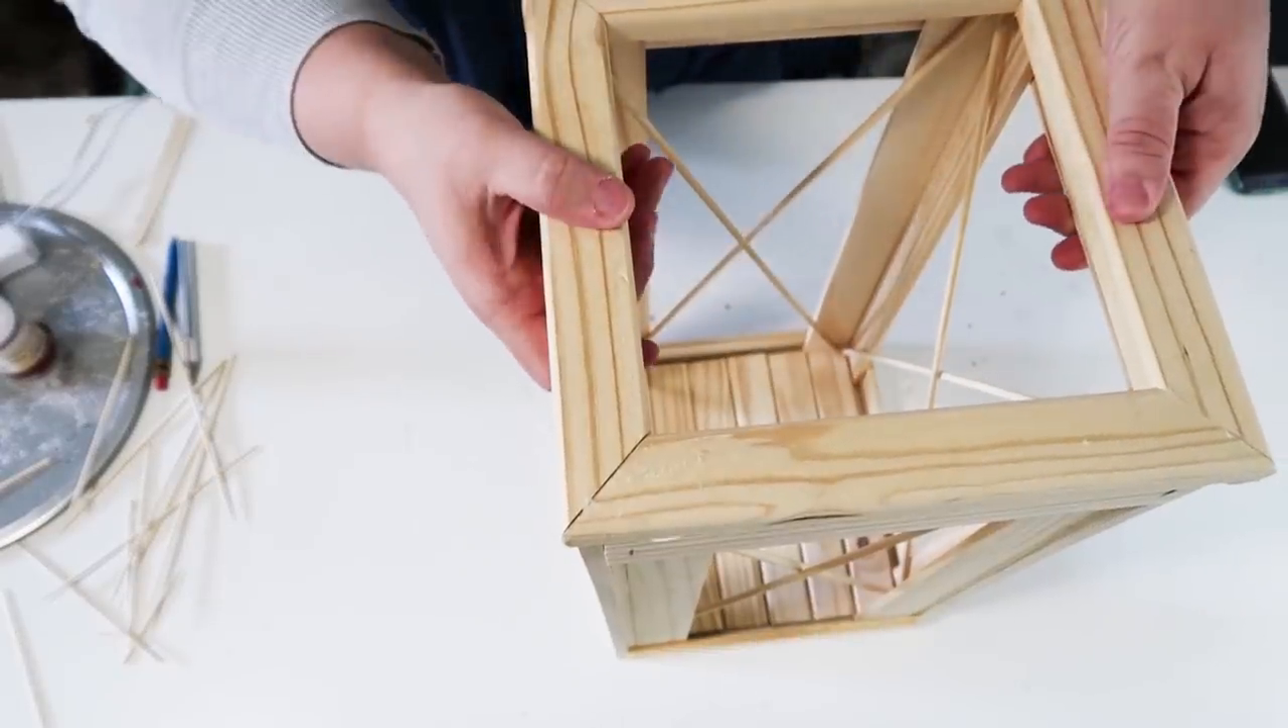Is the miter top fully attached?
Yes.